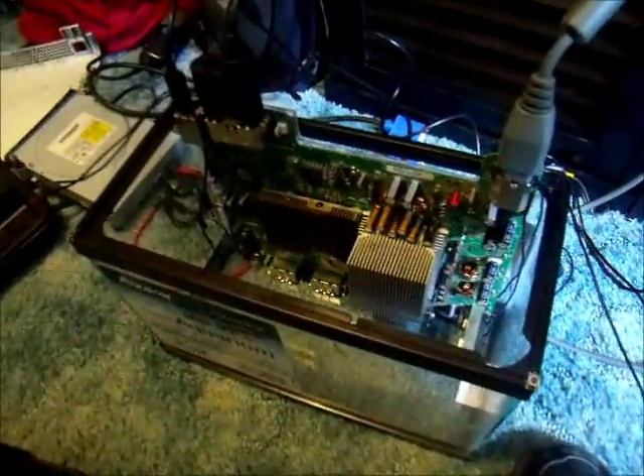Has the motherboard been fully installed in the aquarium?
Yes.